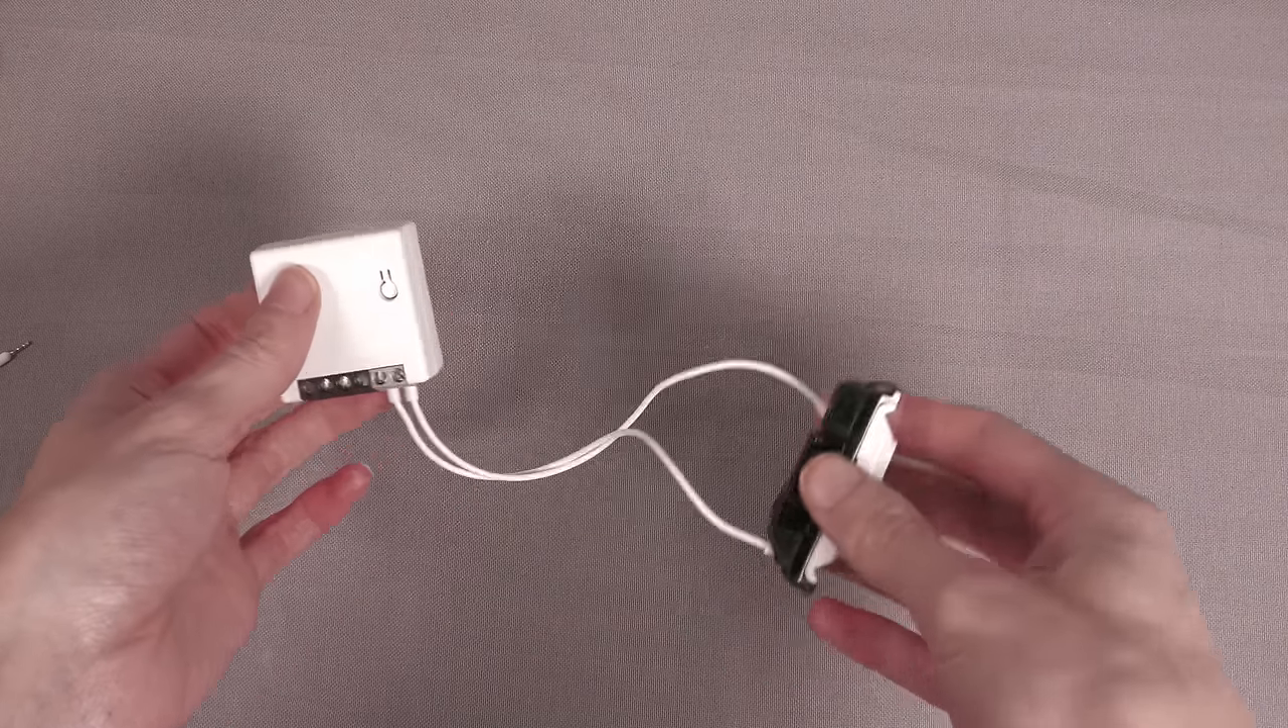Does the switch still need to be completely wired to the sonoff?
No.